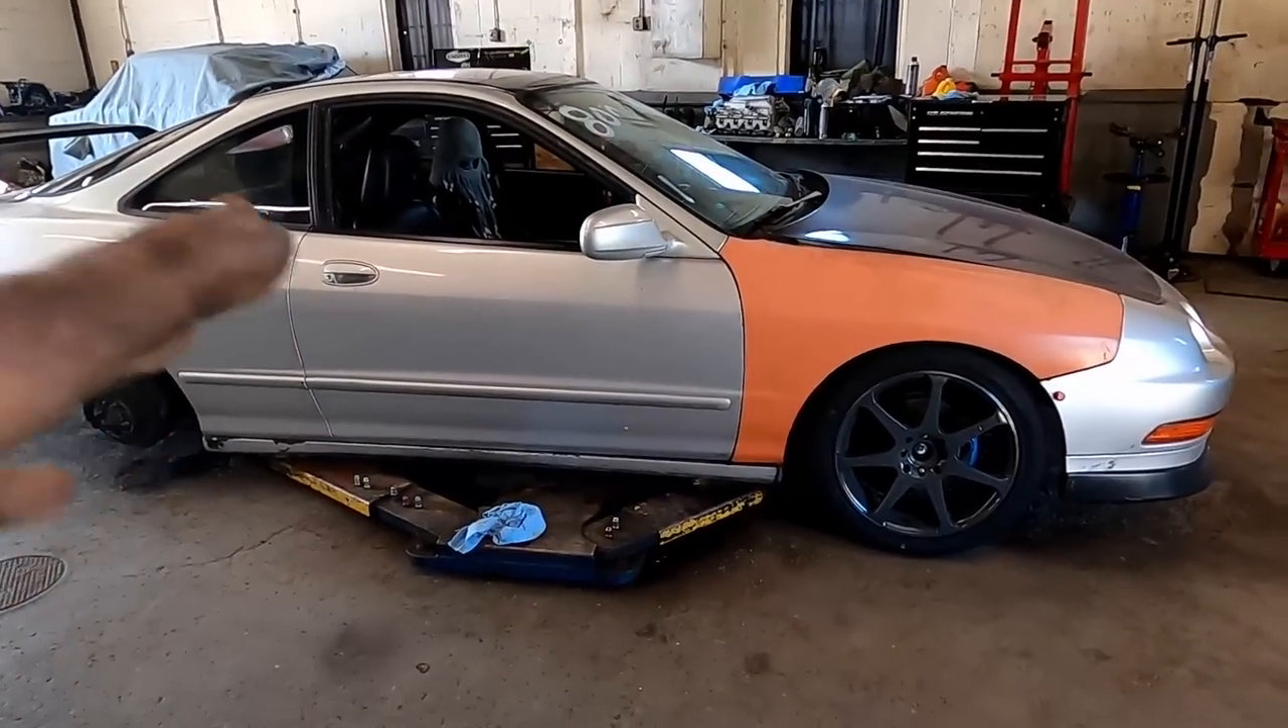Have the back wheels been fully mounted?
No.